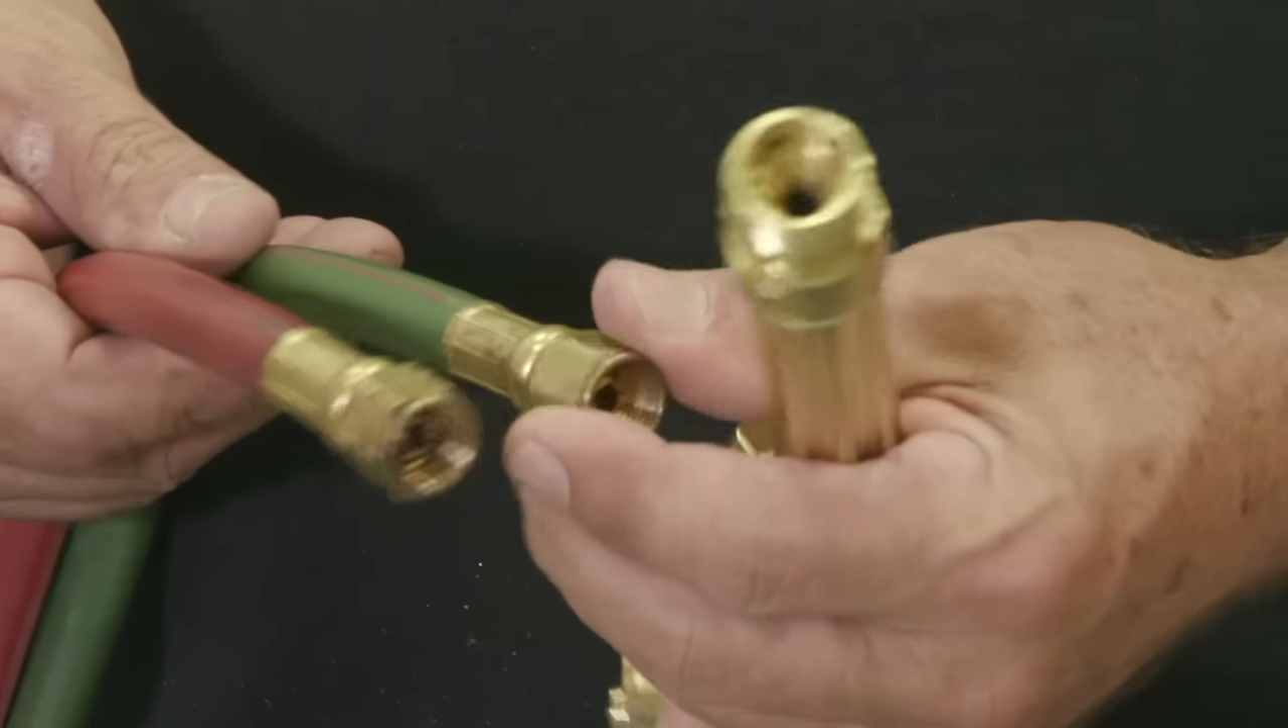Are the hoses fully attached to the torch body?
No.